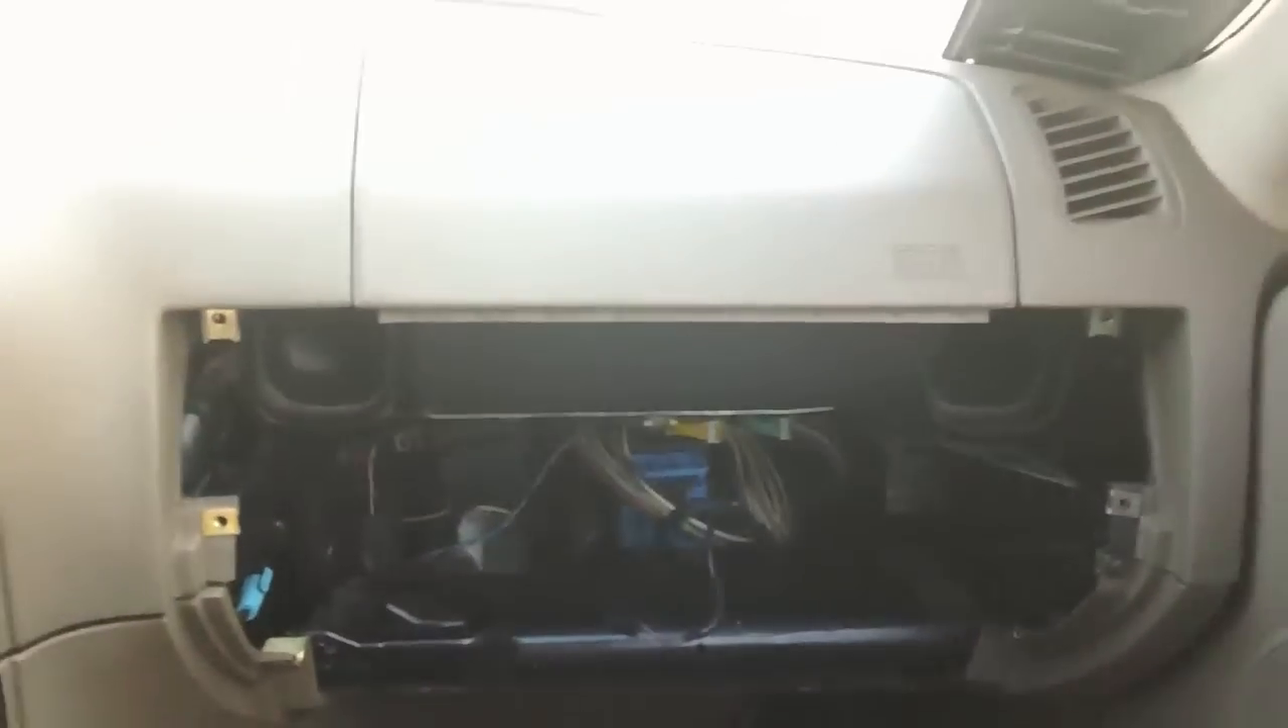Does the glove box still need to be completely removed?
No.